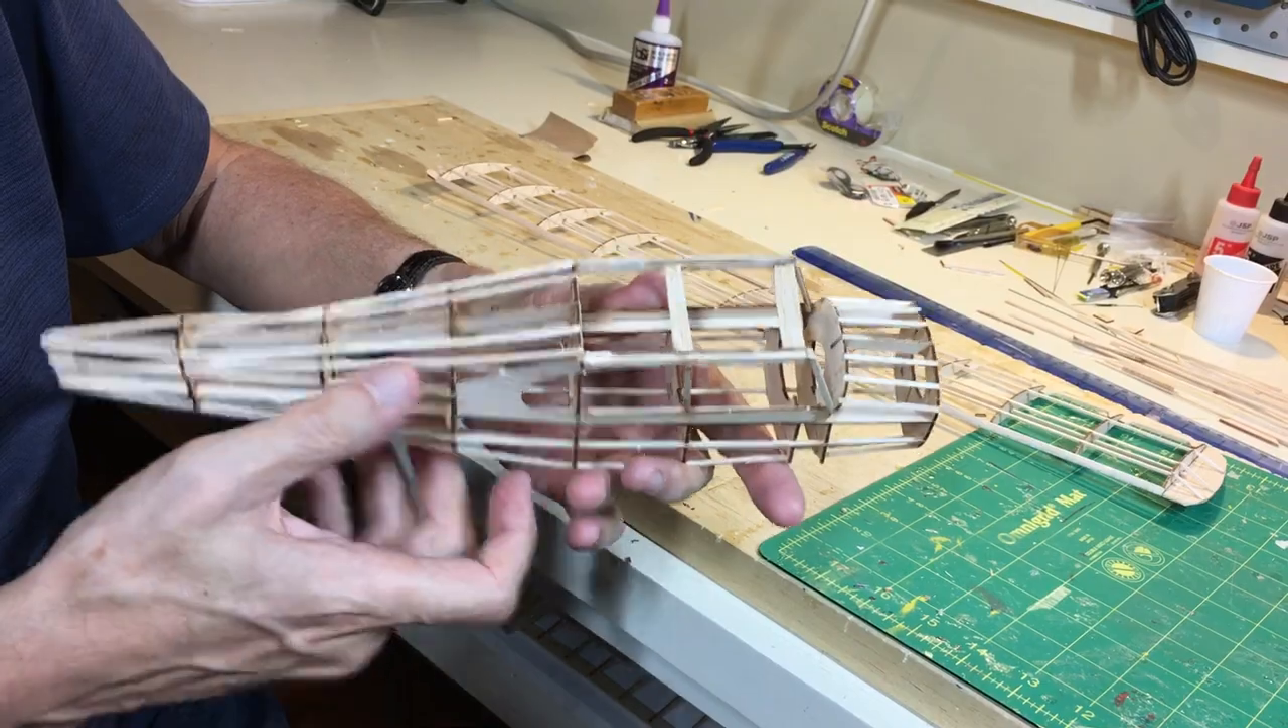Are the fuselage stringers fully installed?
Yes.